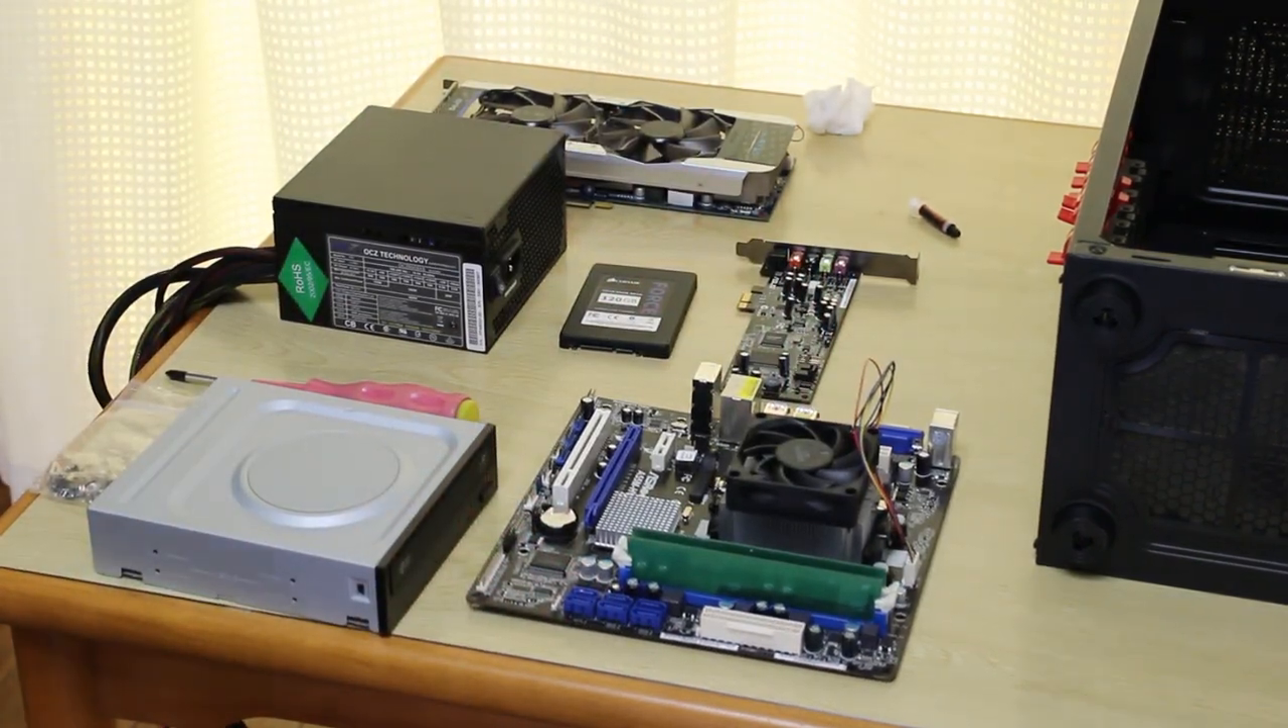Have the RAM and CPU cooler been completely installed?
Yes.